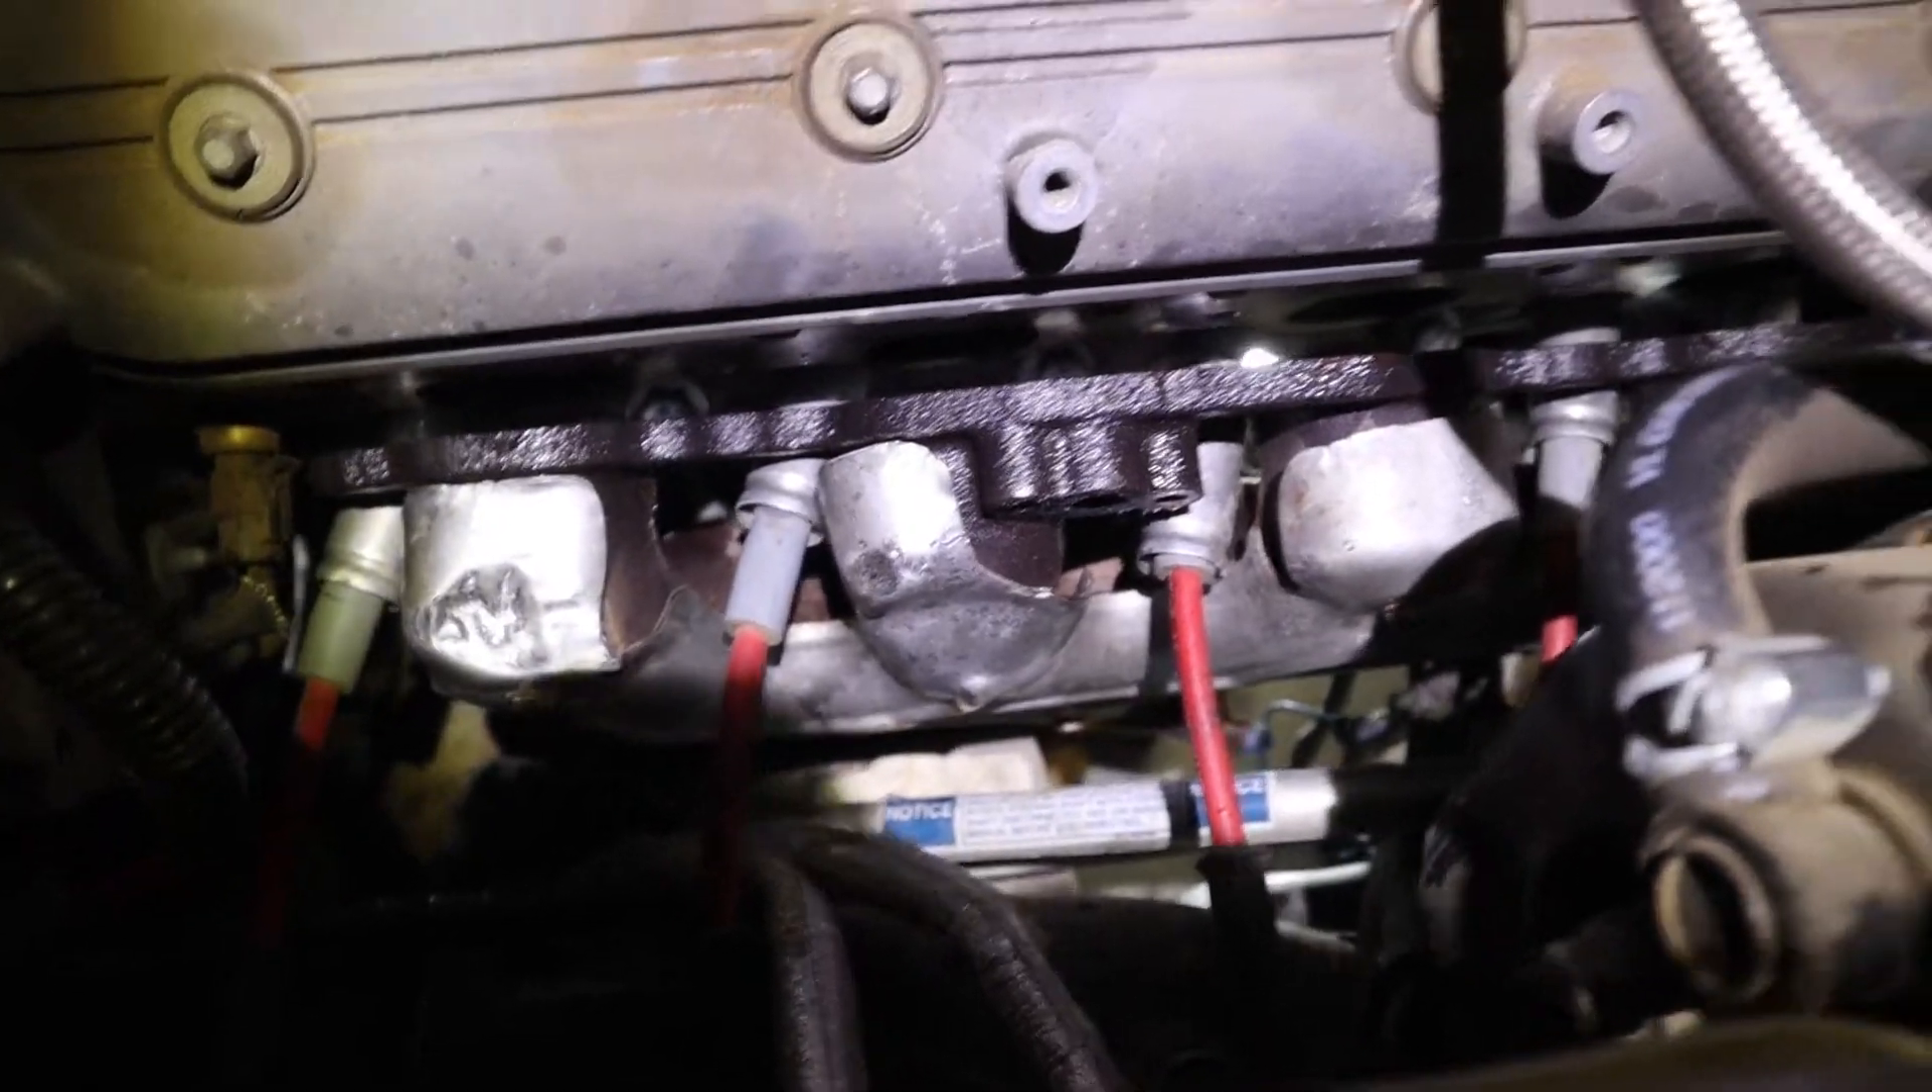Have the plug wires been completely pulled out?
No.